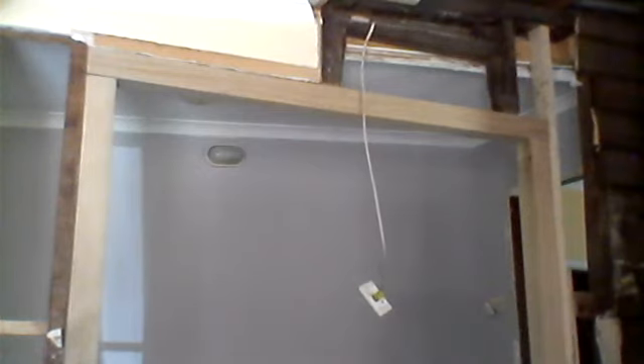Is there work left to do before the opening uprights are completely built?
No.